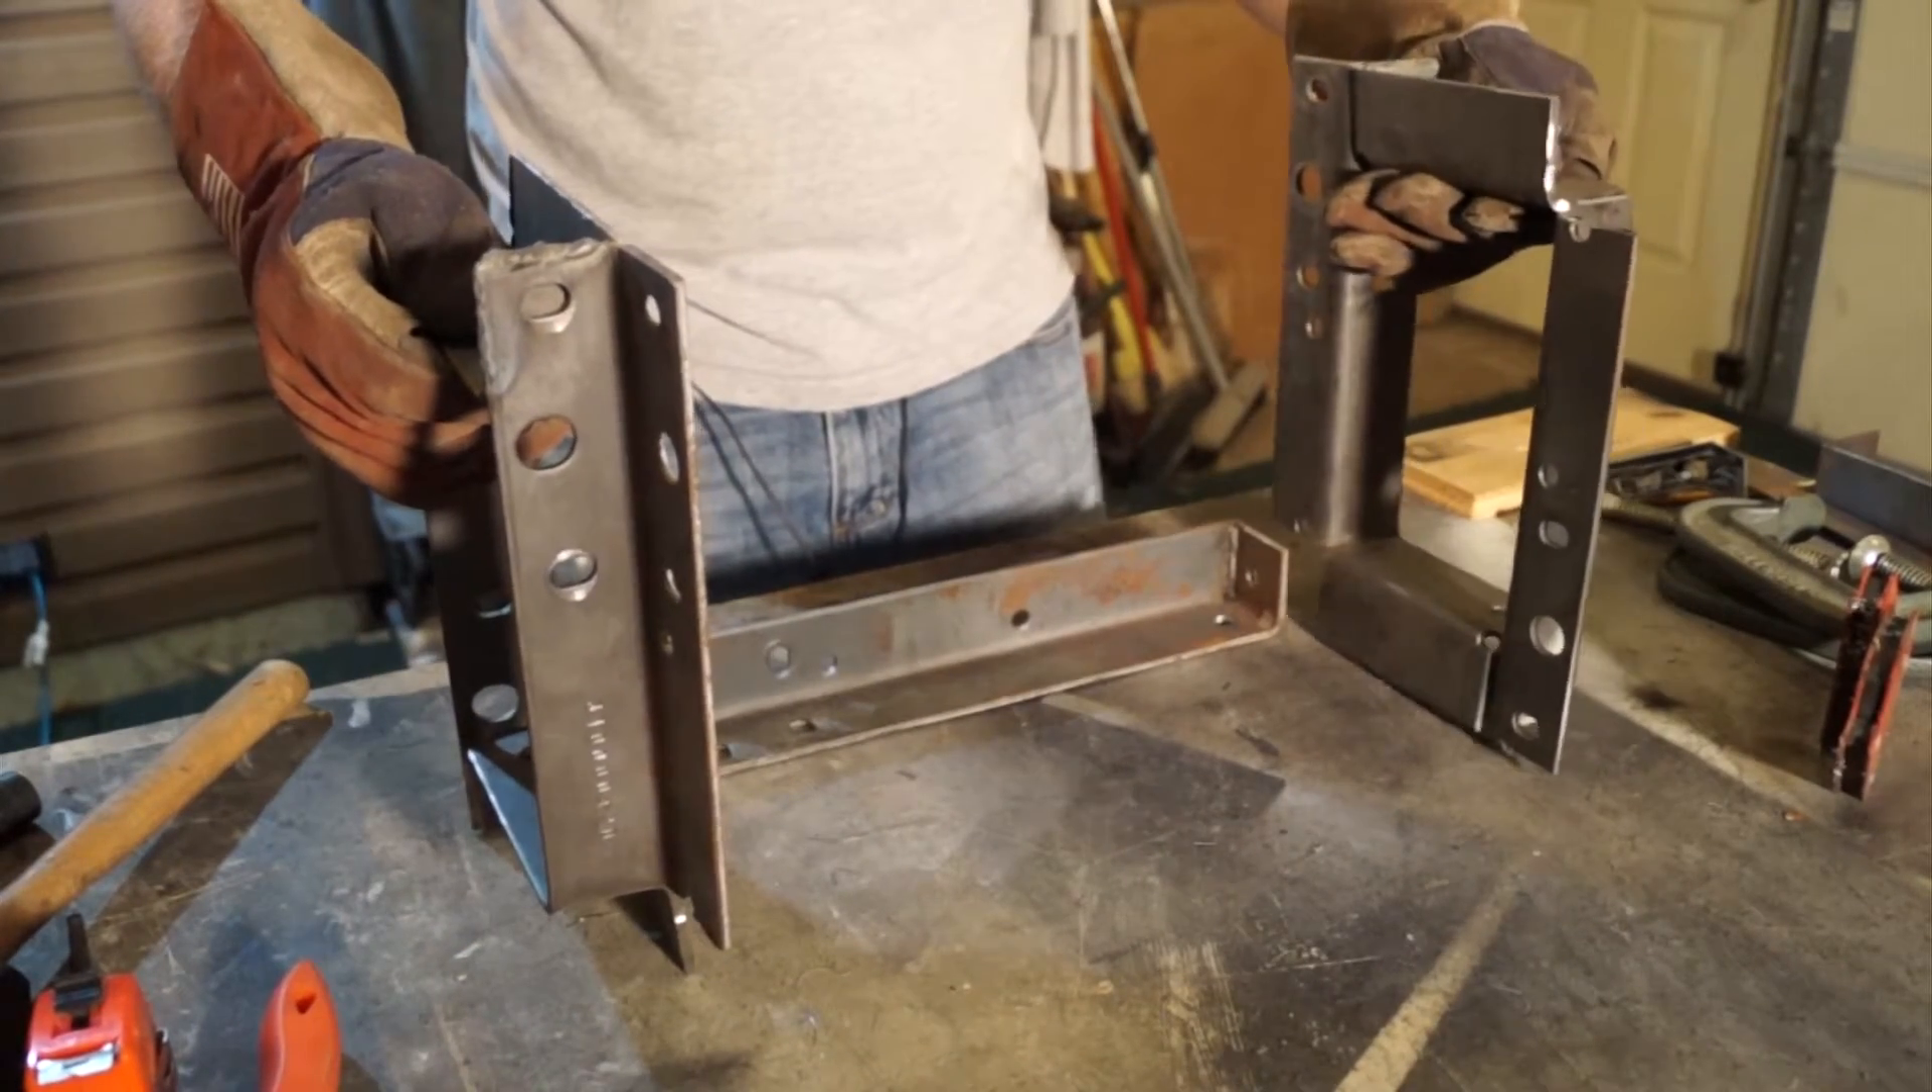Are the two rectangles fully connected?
No.